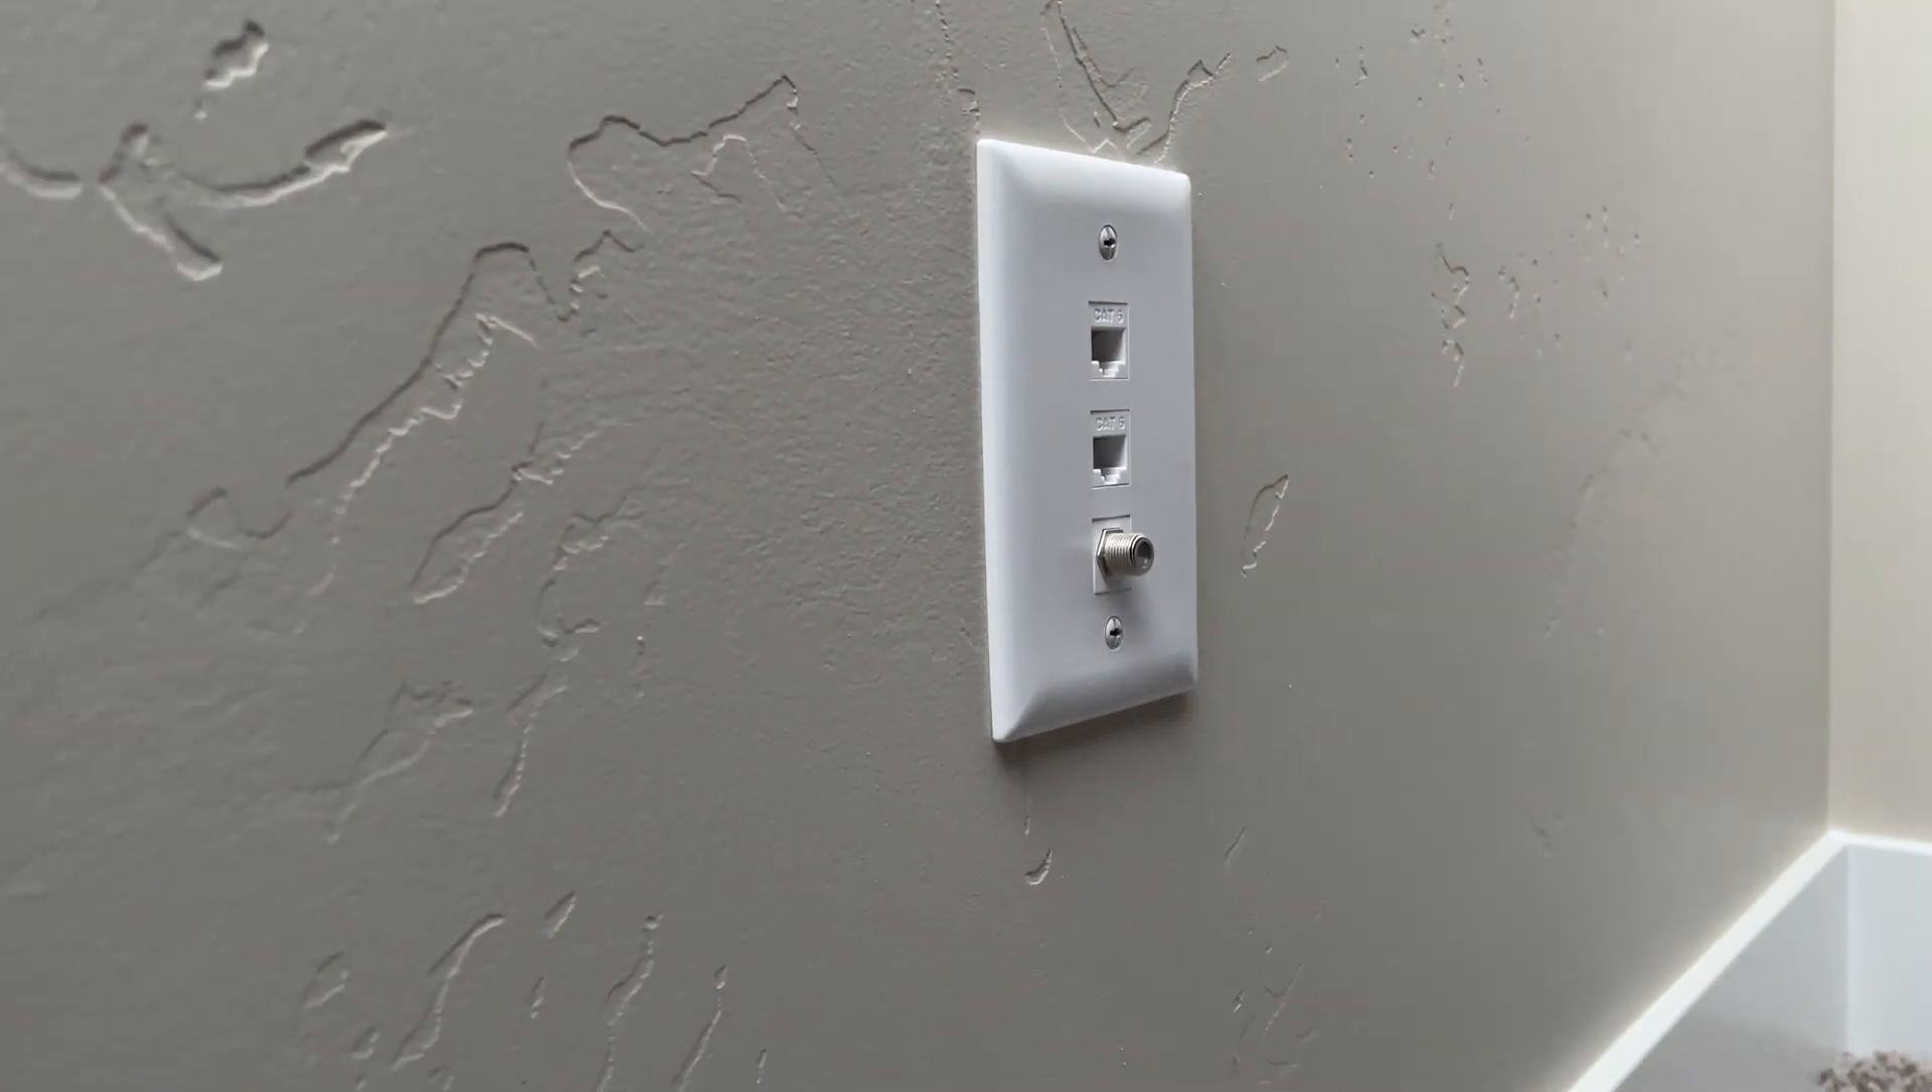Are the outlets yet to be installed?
No.